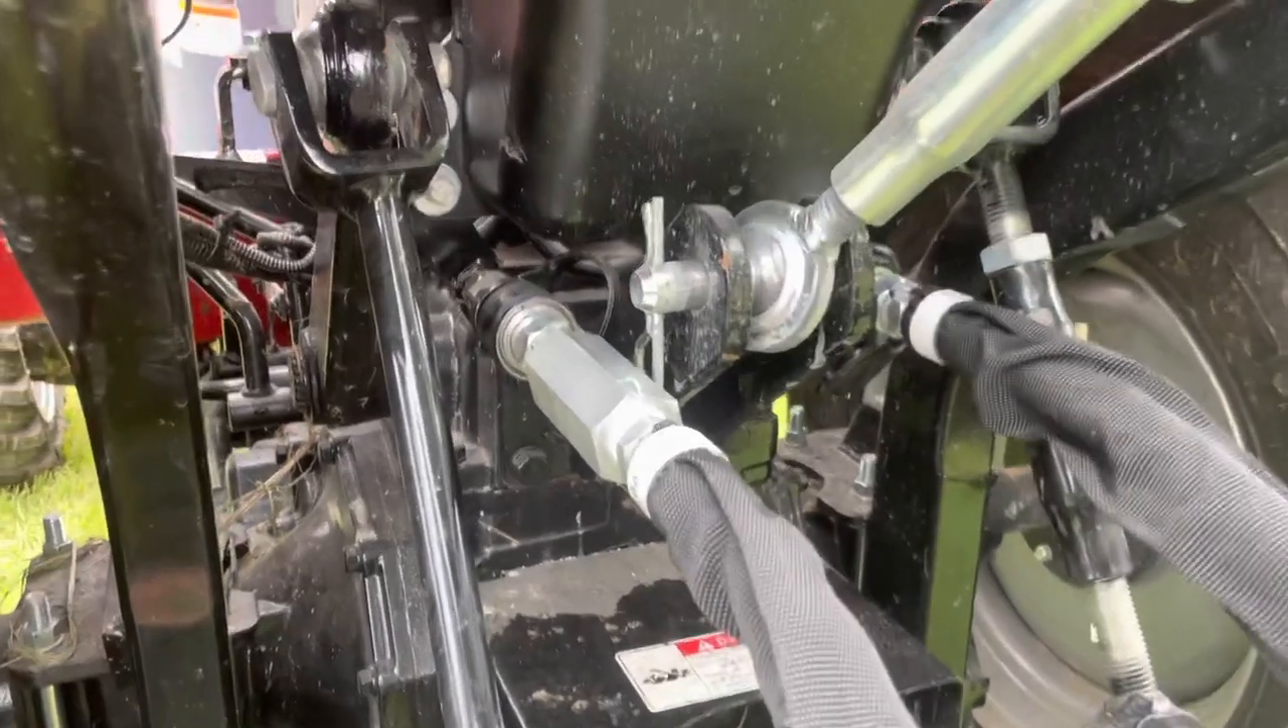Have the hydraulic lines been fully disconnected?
No.